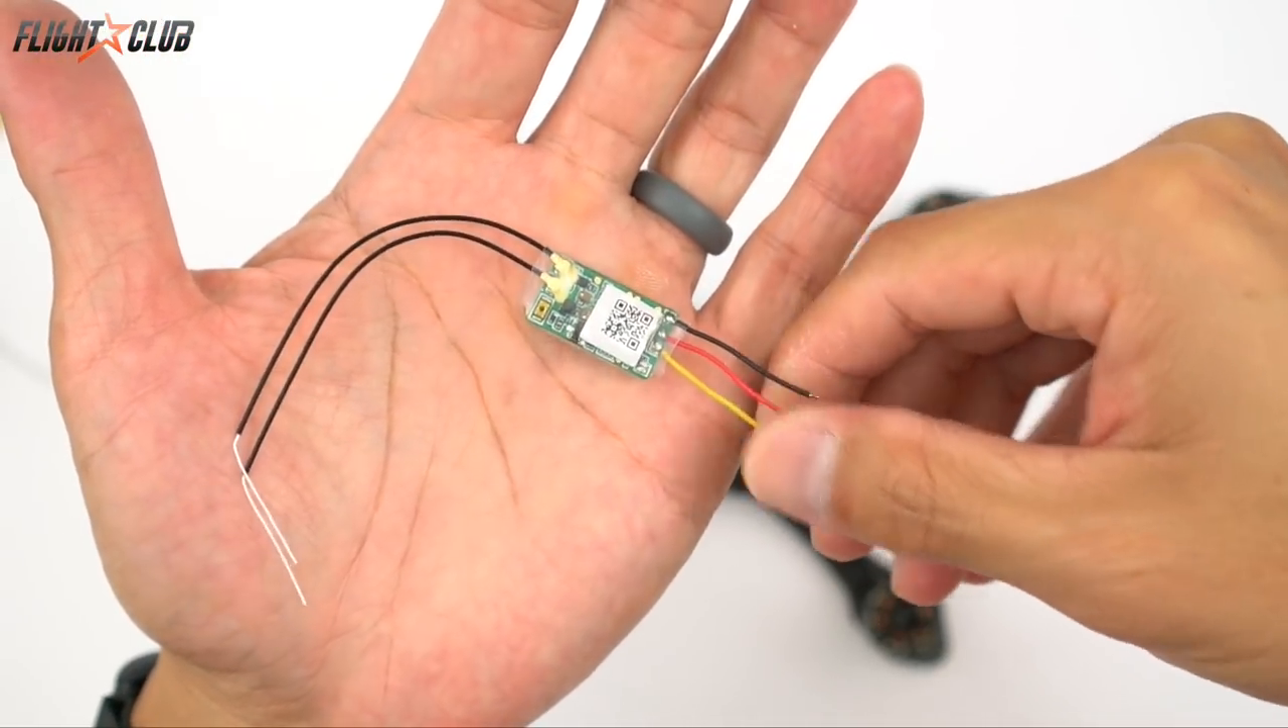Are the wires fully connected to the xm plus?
Yes.